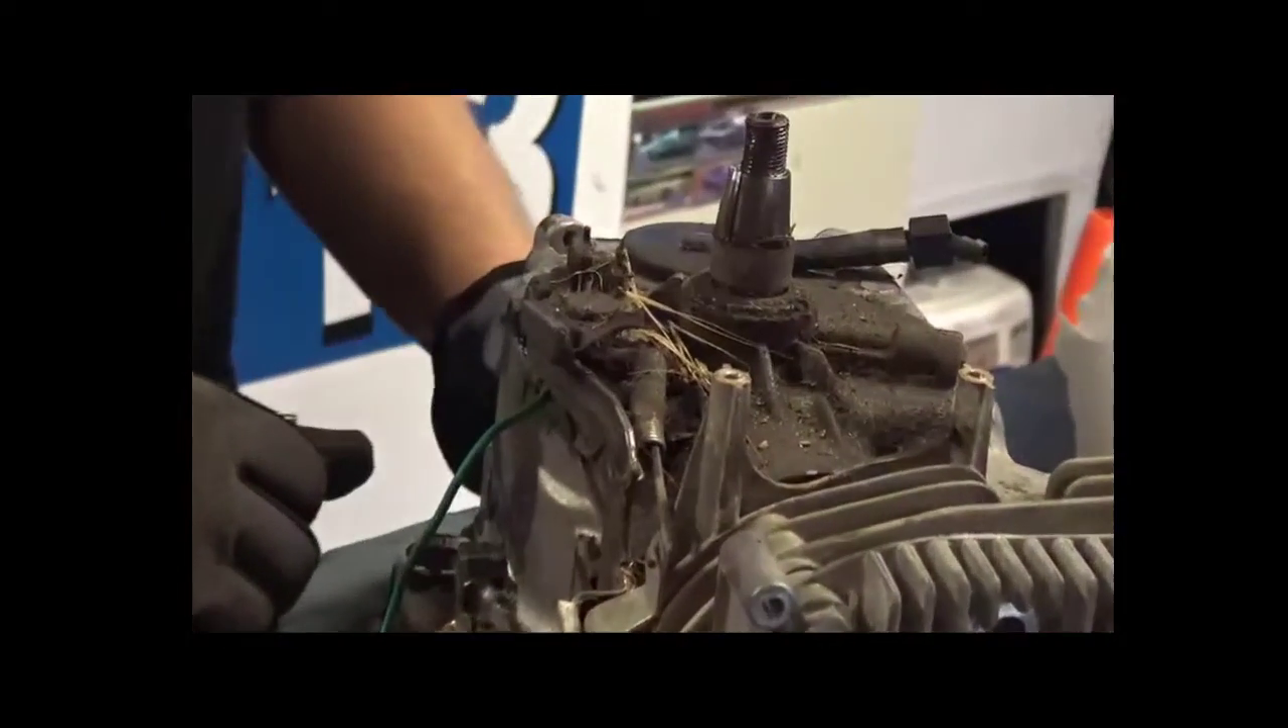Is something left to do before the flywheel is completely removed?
No.